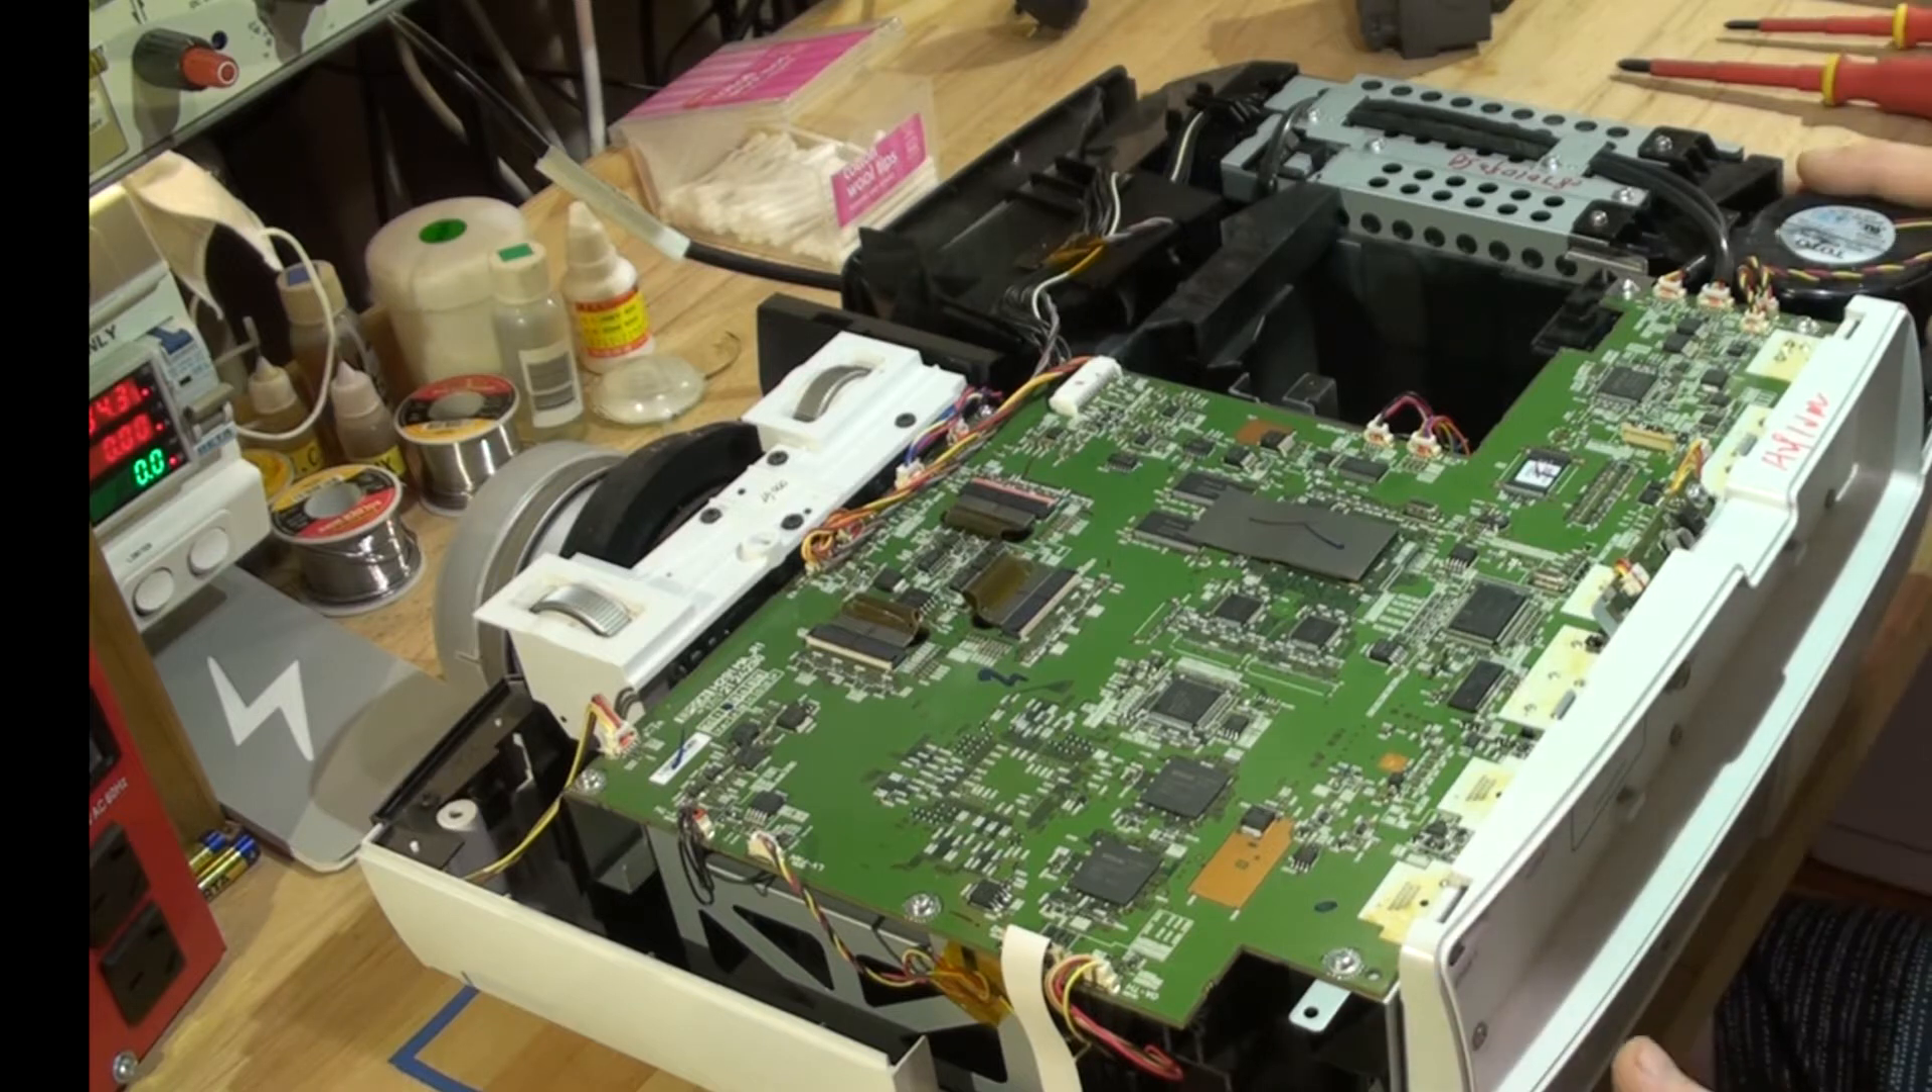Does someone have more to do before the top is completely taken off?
No.